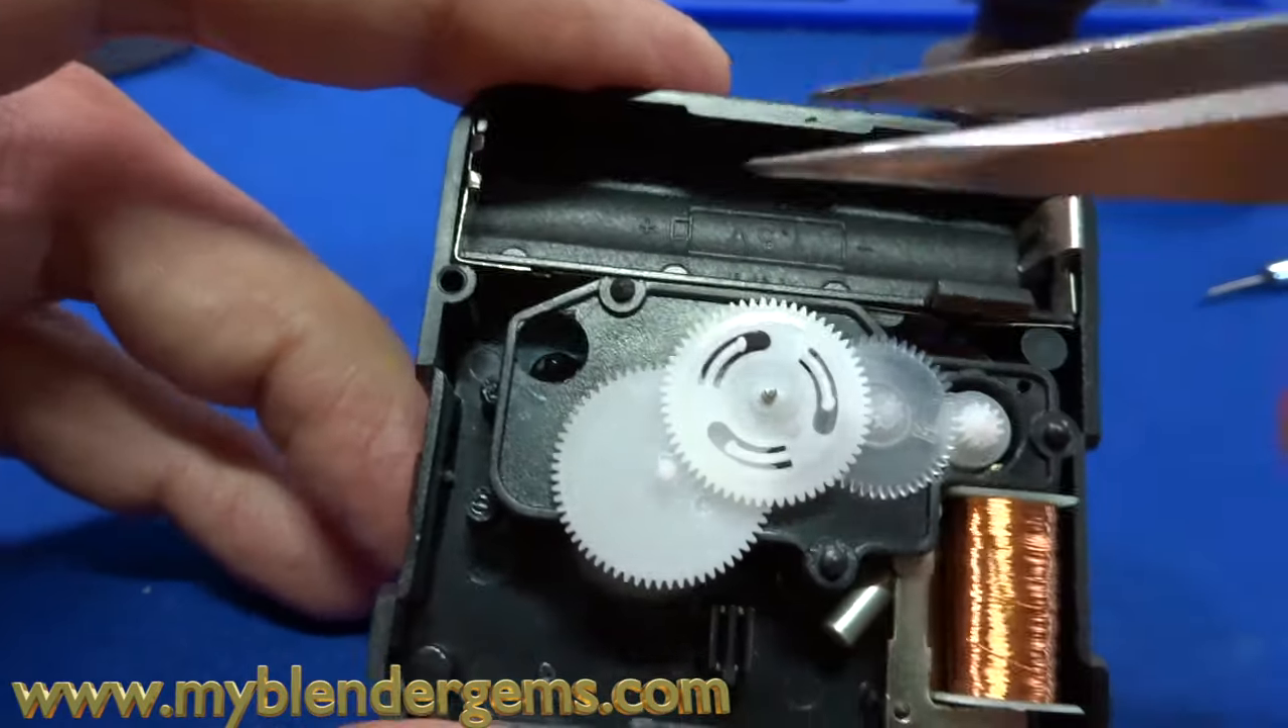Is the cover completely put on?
No.